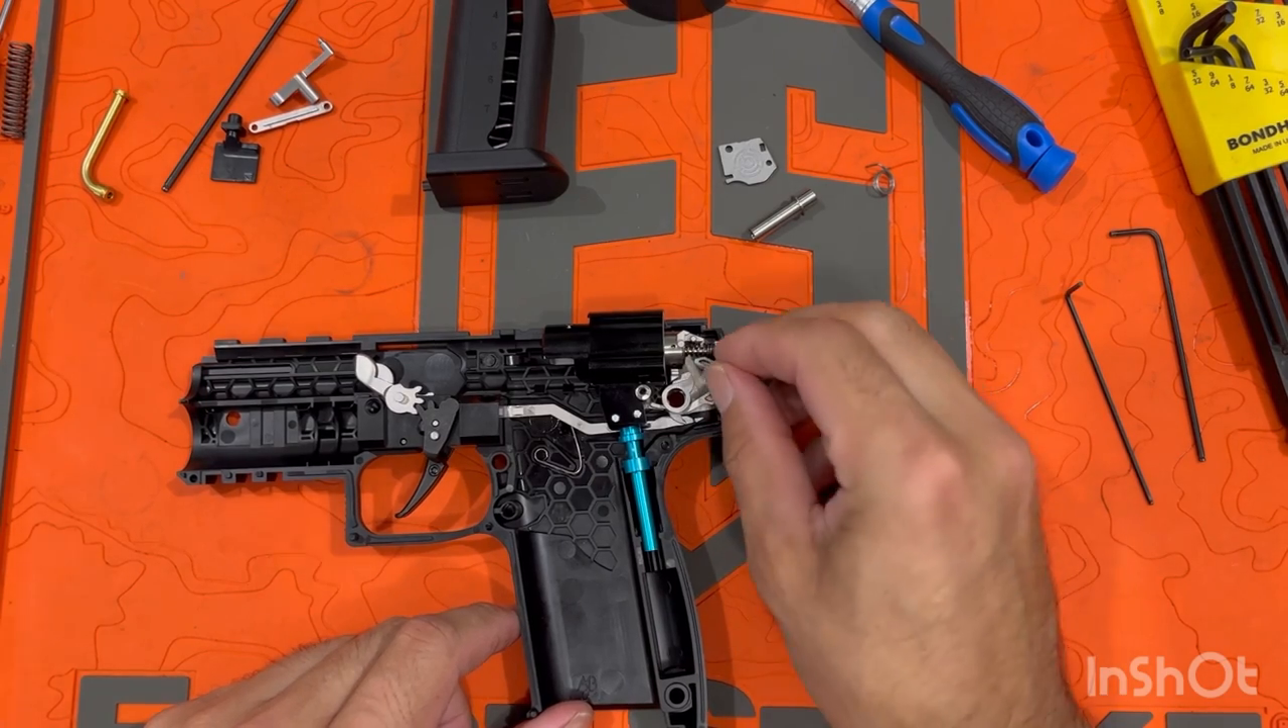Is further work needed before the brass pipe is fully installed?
Yes.